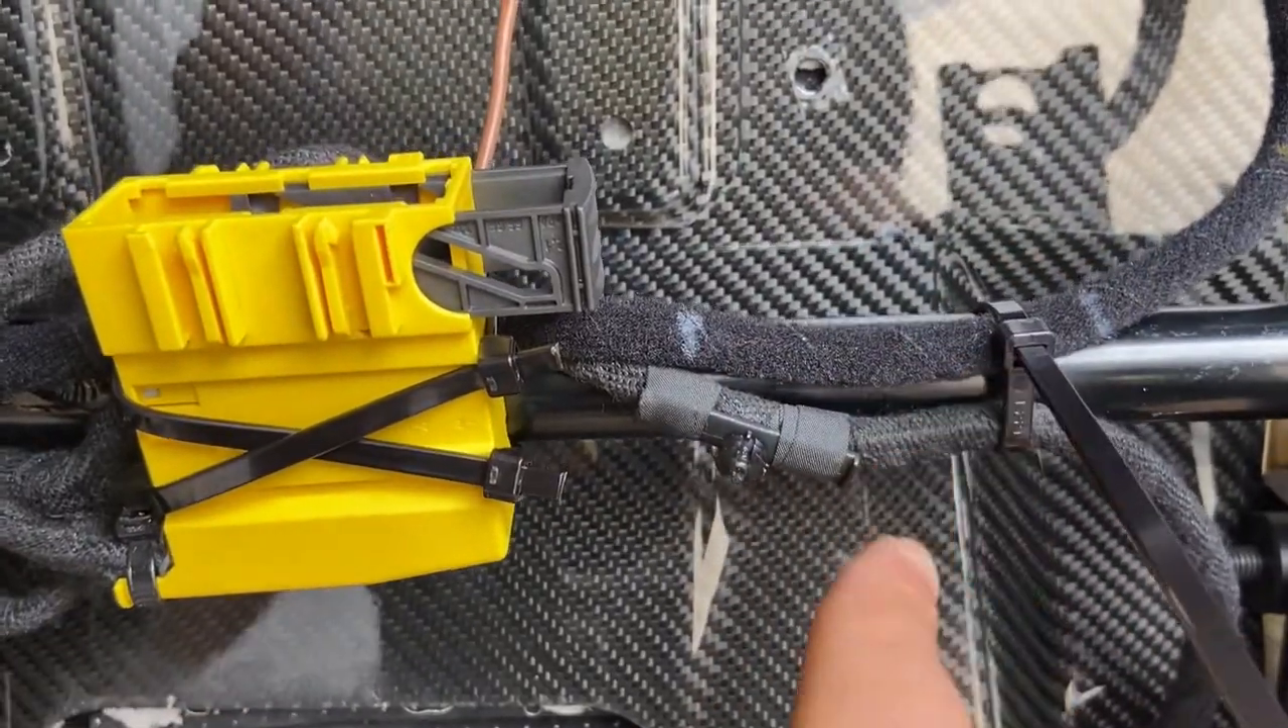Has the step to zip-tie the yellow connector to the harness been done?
Yes.